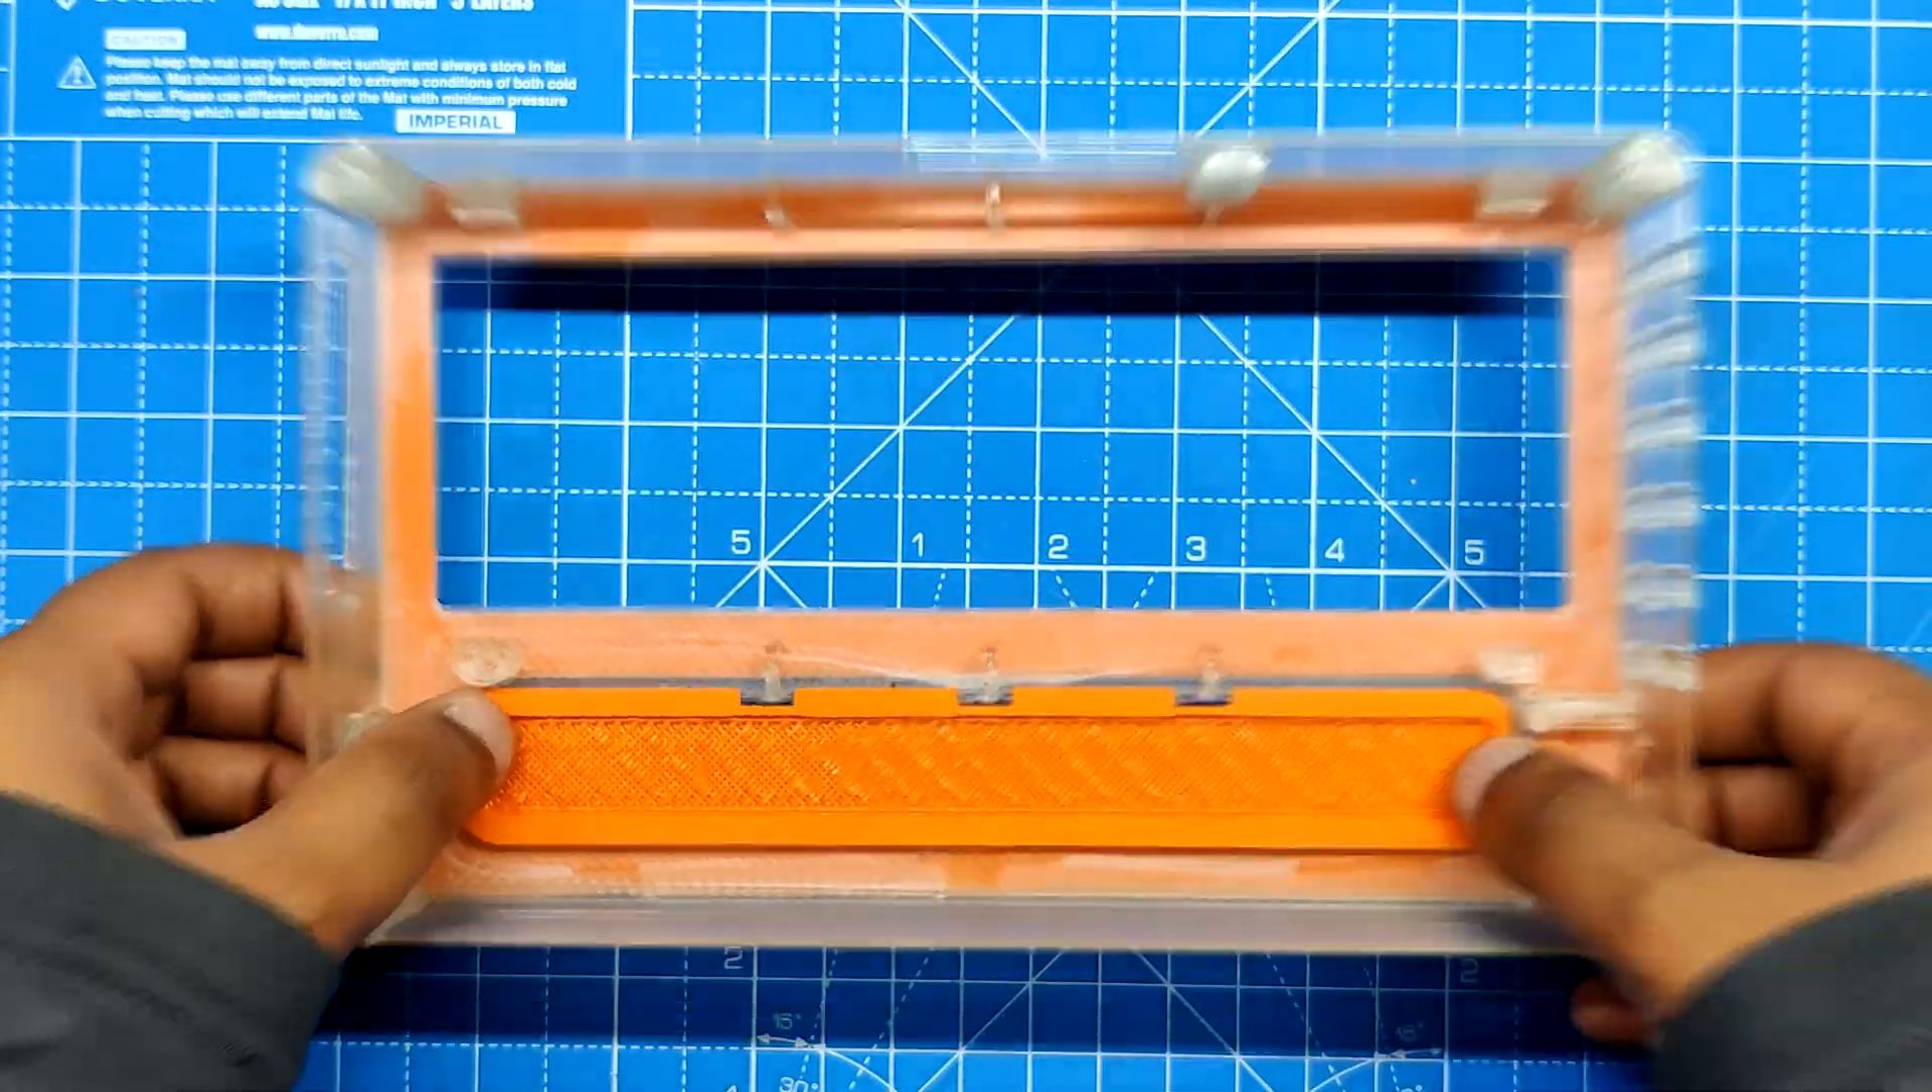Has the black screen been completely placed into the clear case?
No.